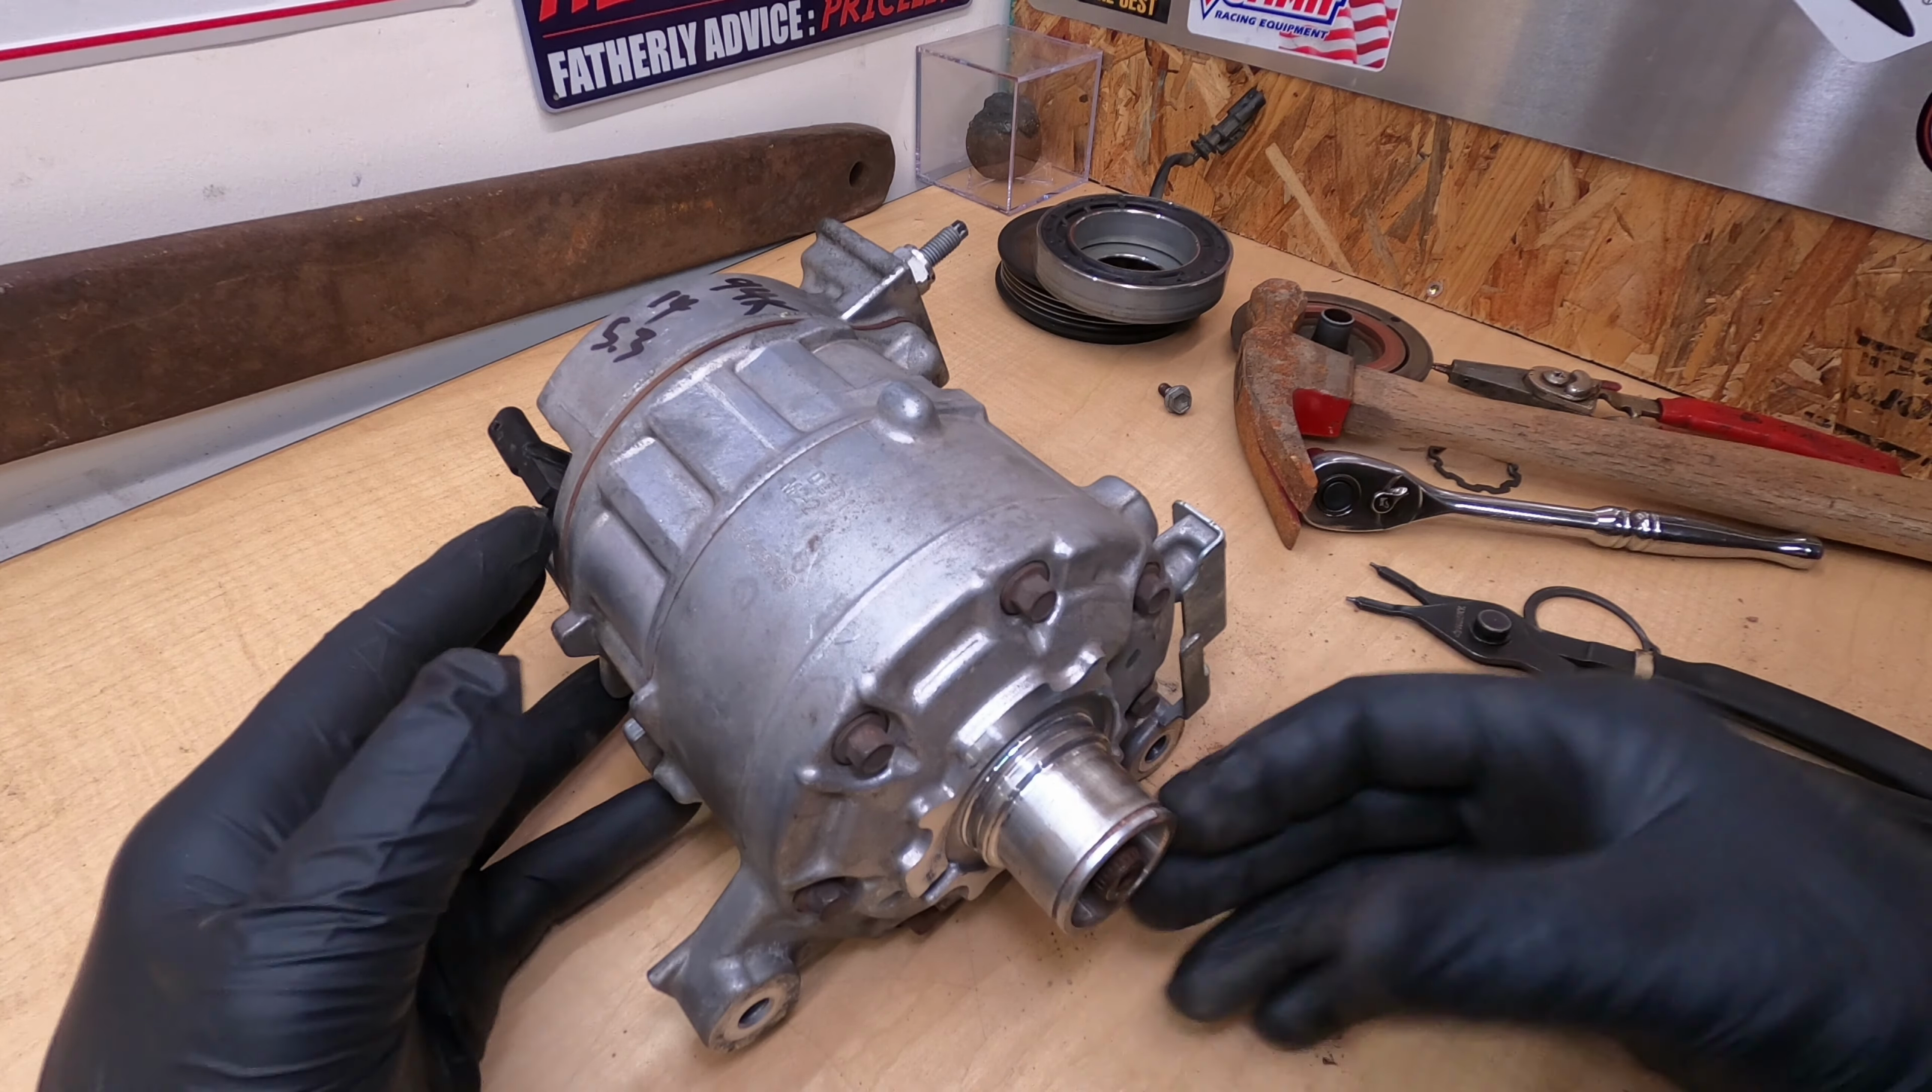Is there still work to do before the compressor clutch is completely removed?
No.